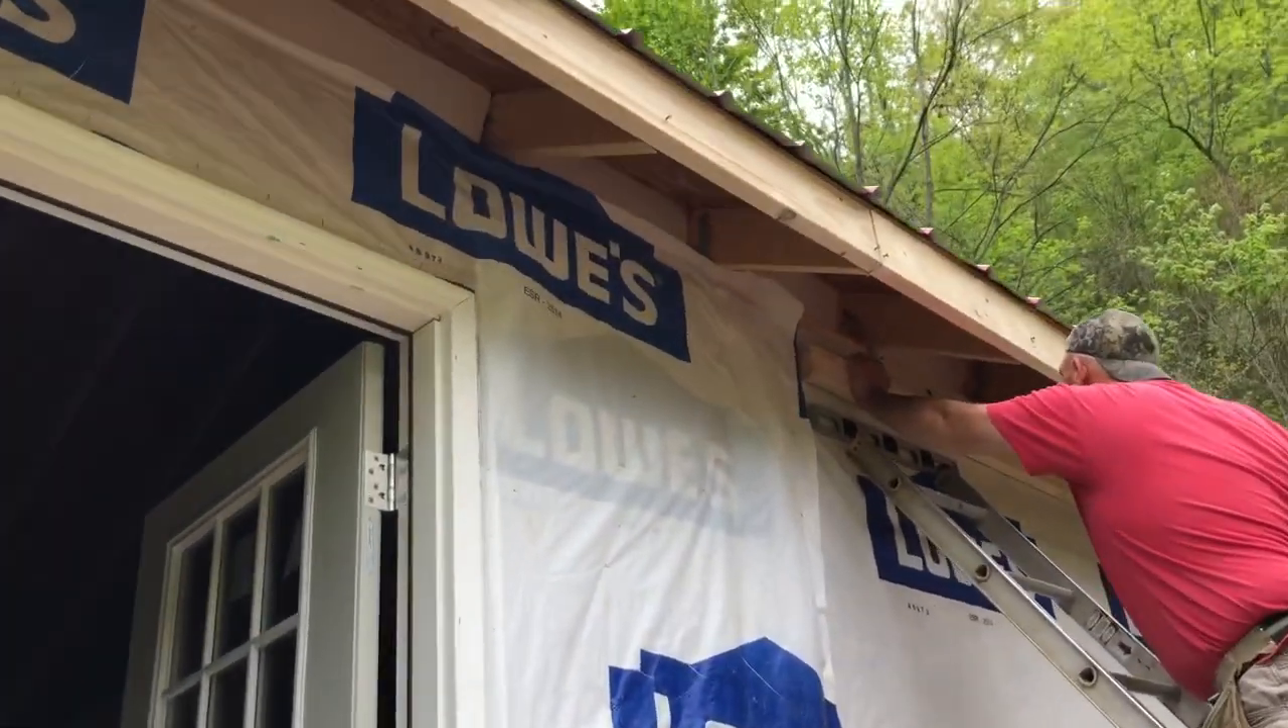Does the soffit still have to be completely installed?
Yes.